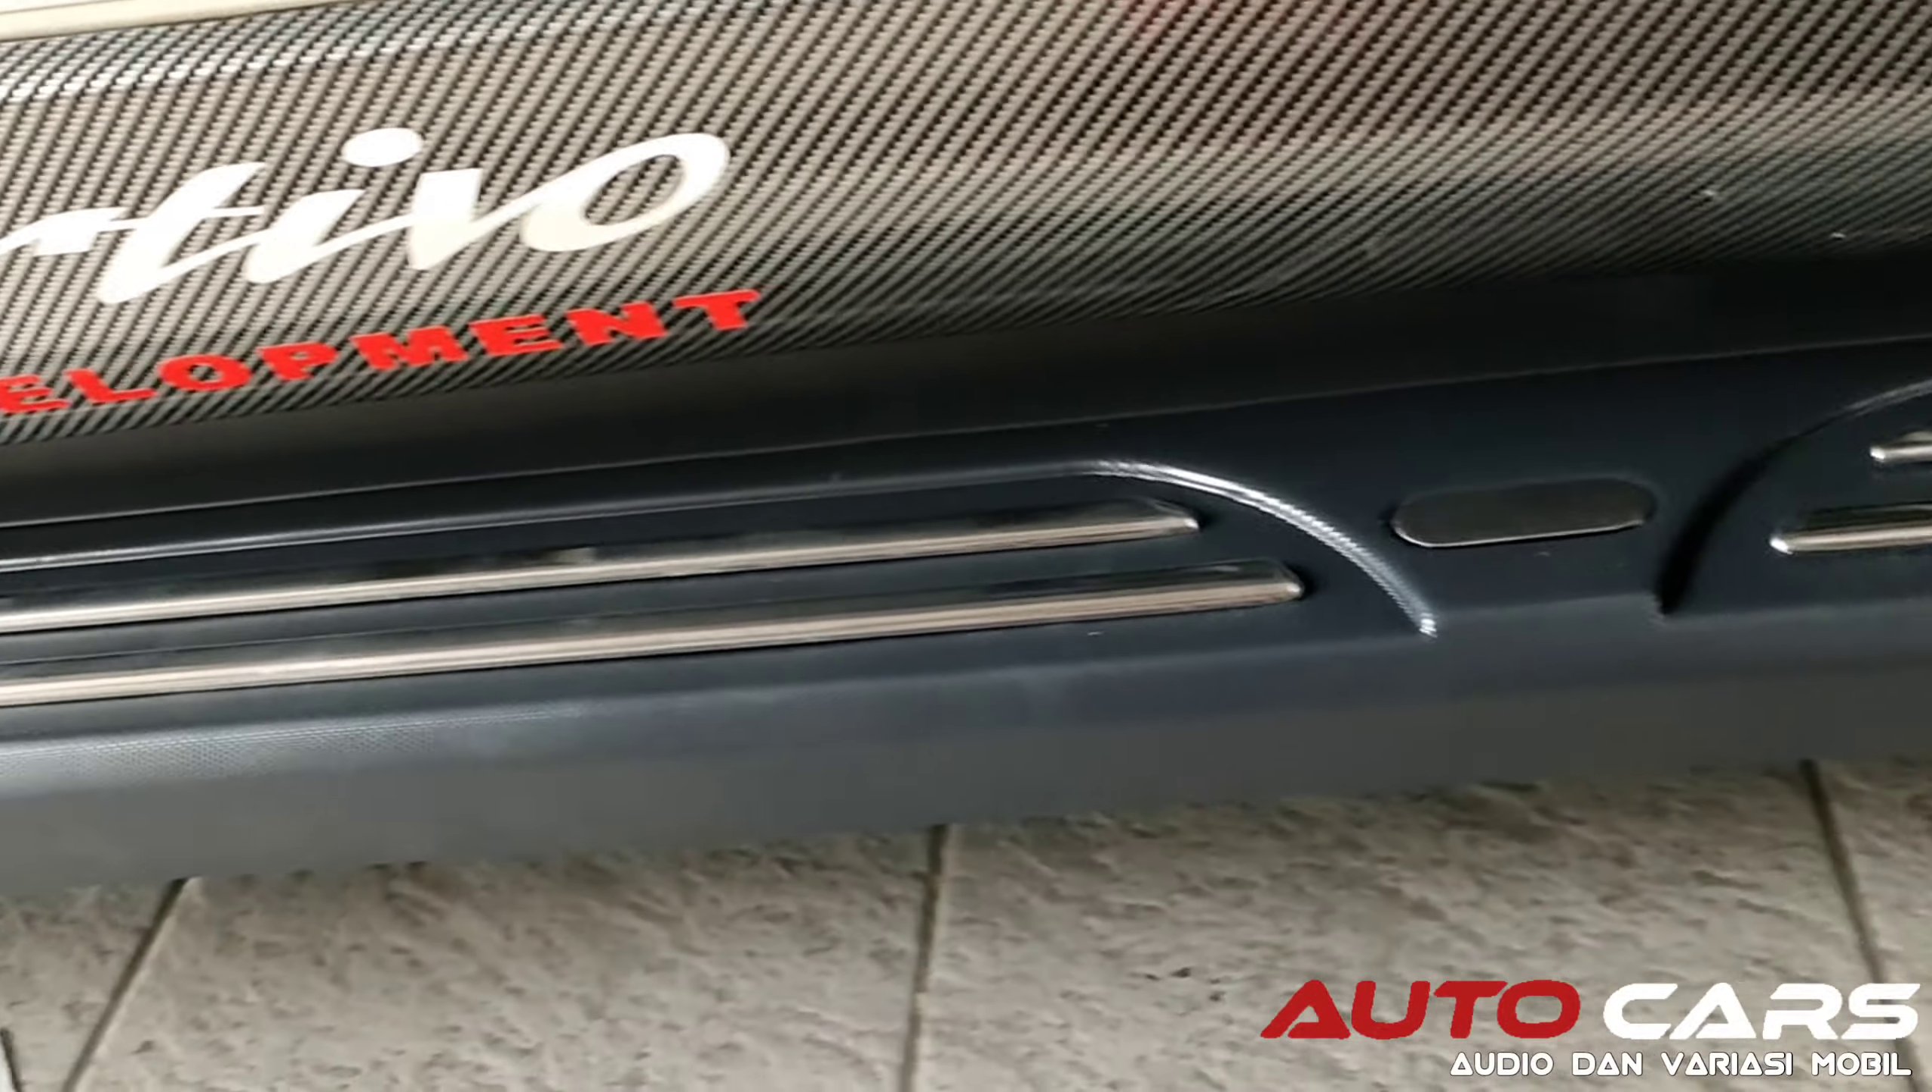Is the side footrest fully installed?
Yes.